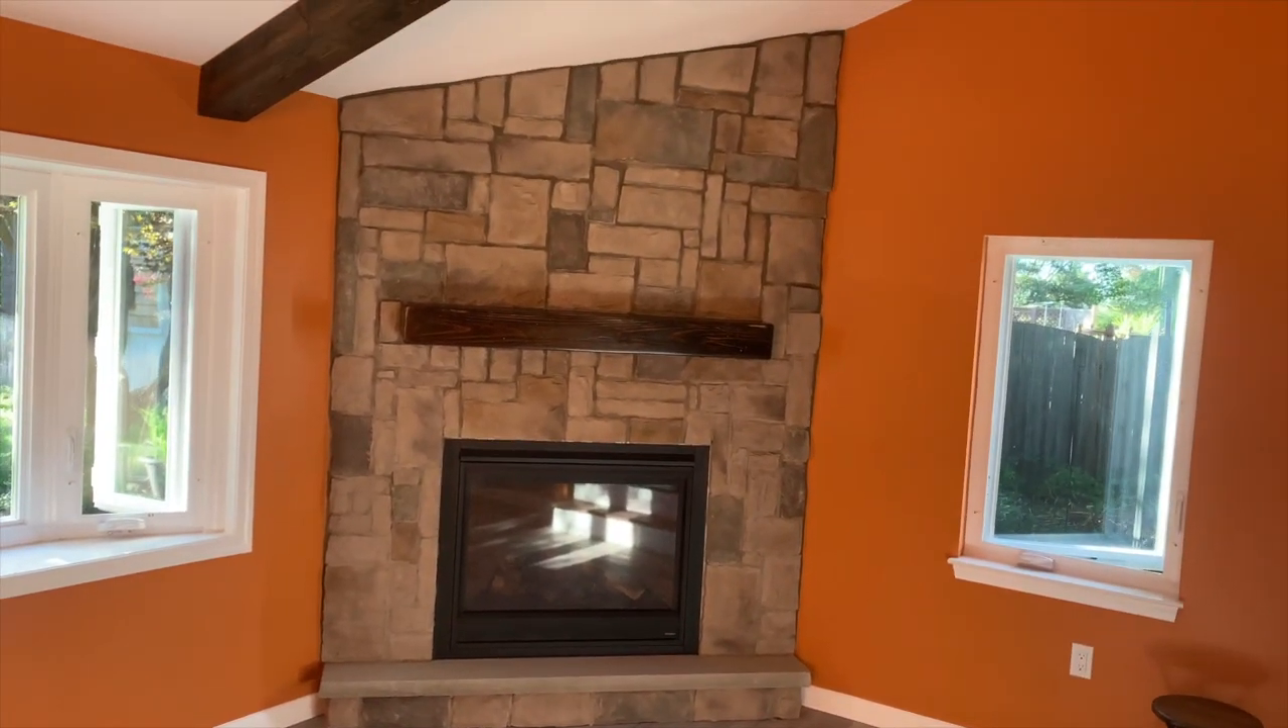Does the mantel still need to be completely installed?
No.